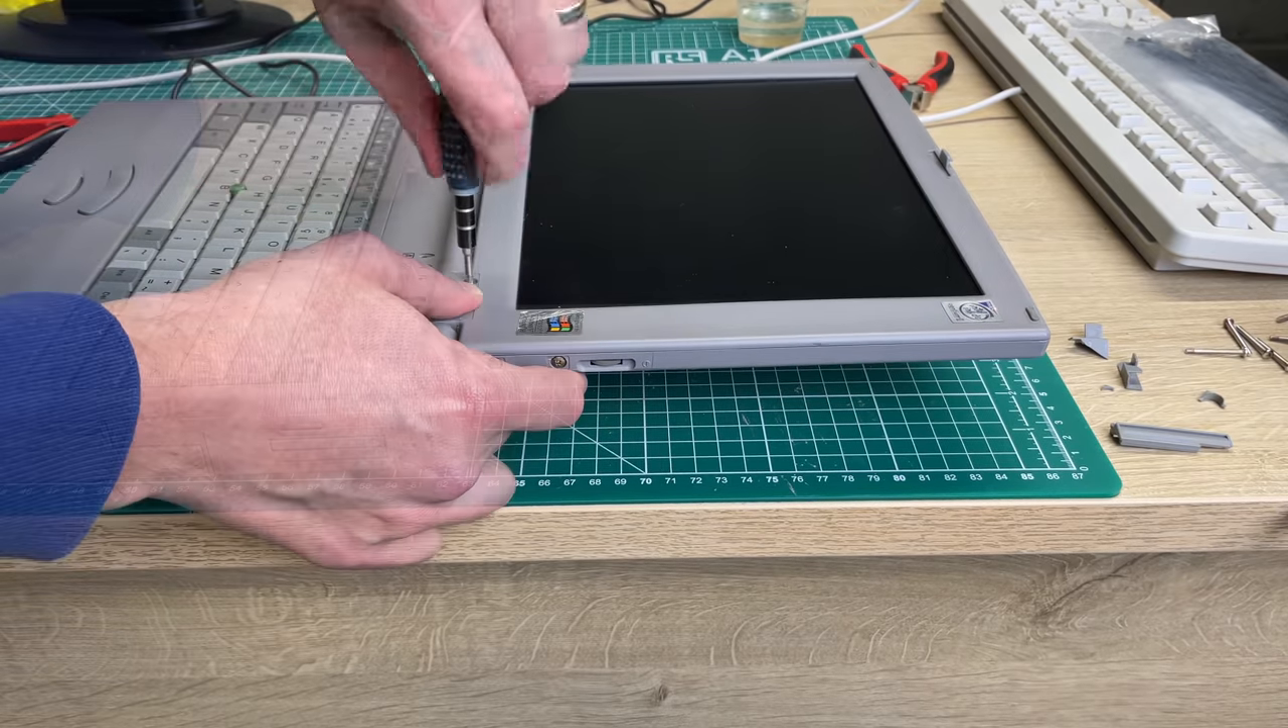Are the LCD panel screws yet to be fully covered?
Yes.